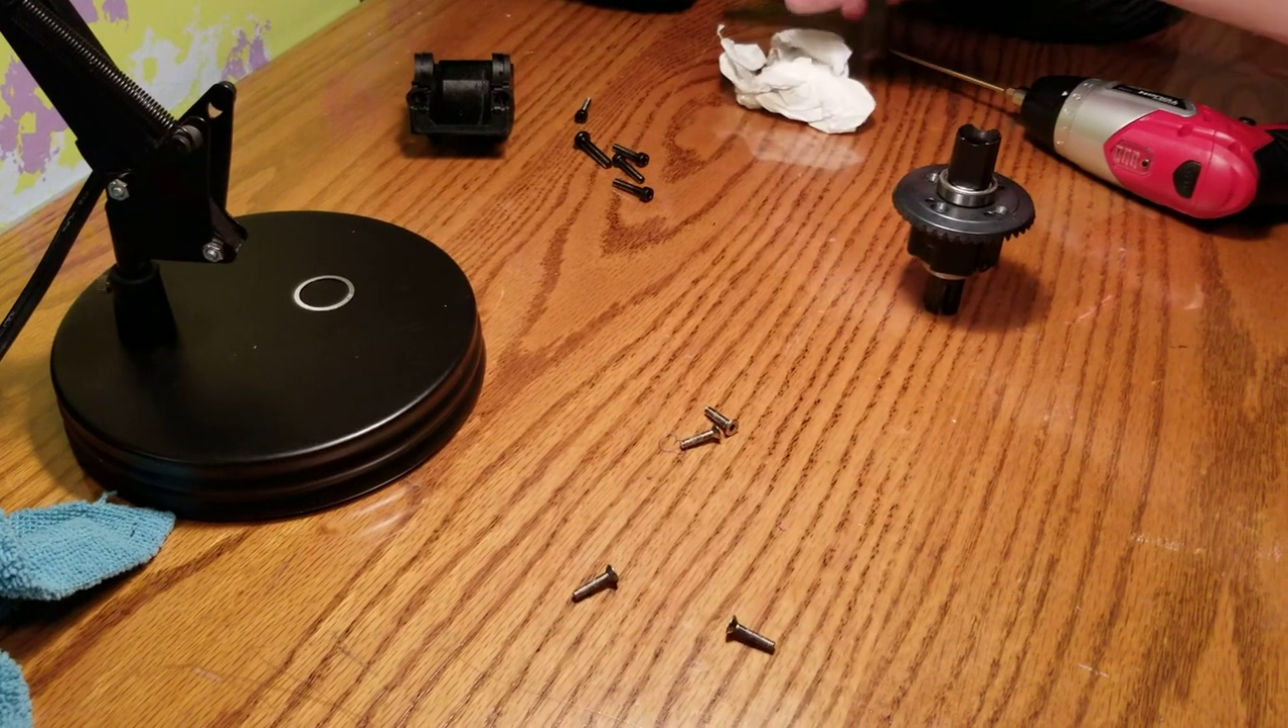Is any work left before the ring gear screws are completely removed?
No.